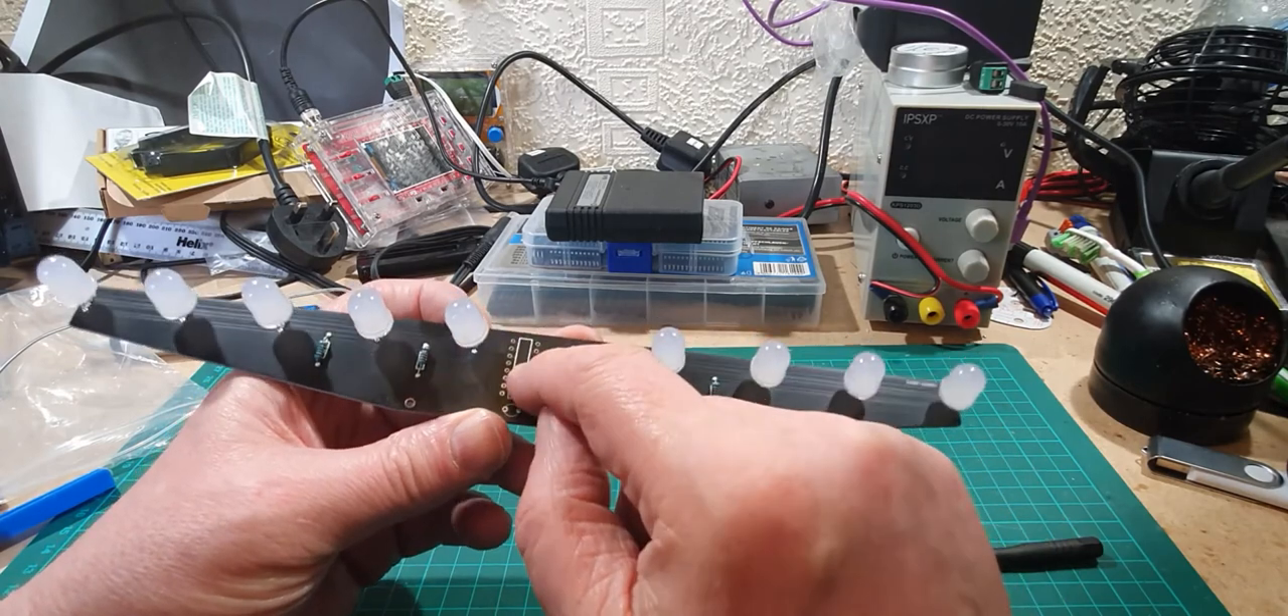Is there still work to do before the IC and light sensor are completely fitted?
Yes.